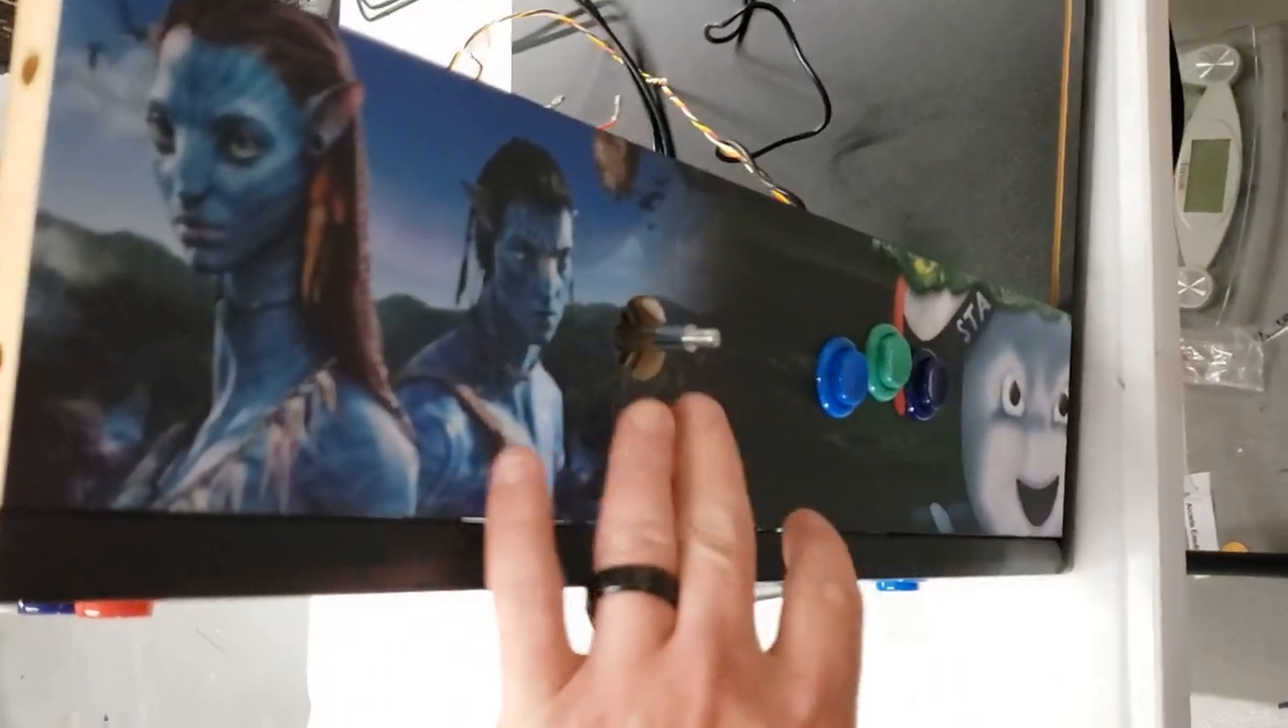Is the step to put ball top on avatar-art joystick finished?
No.